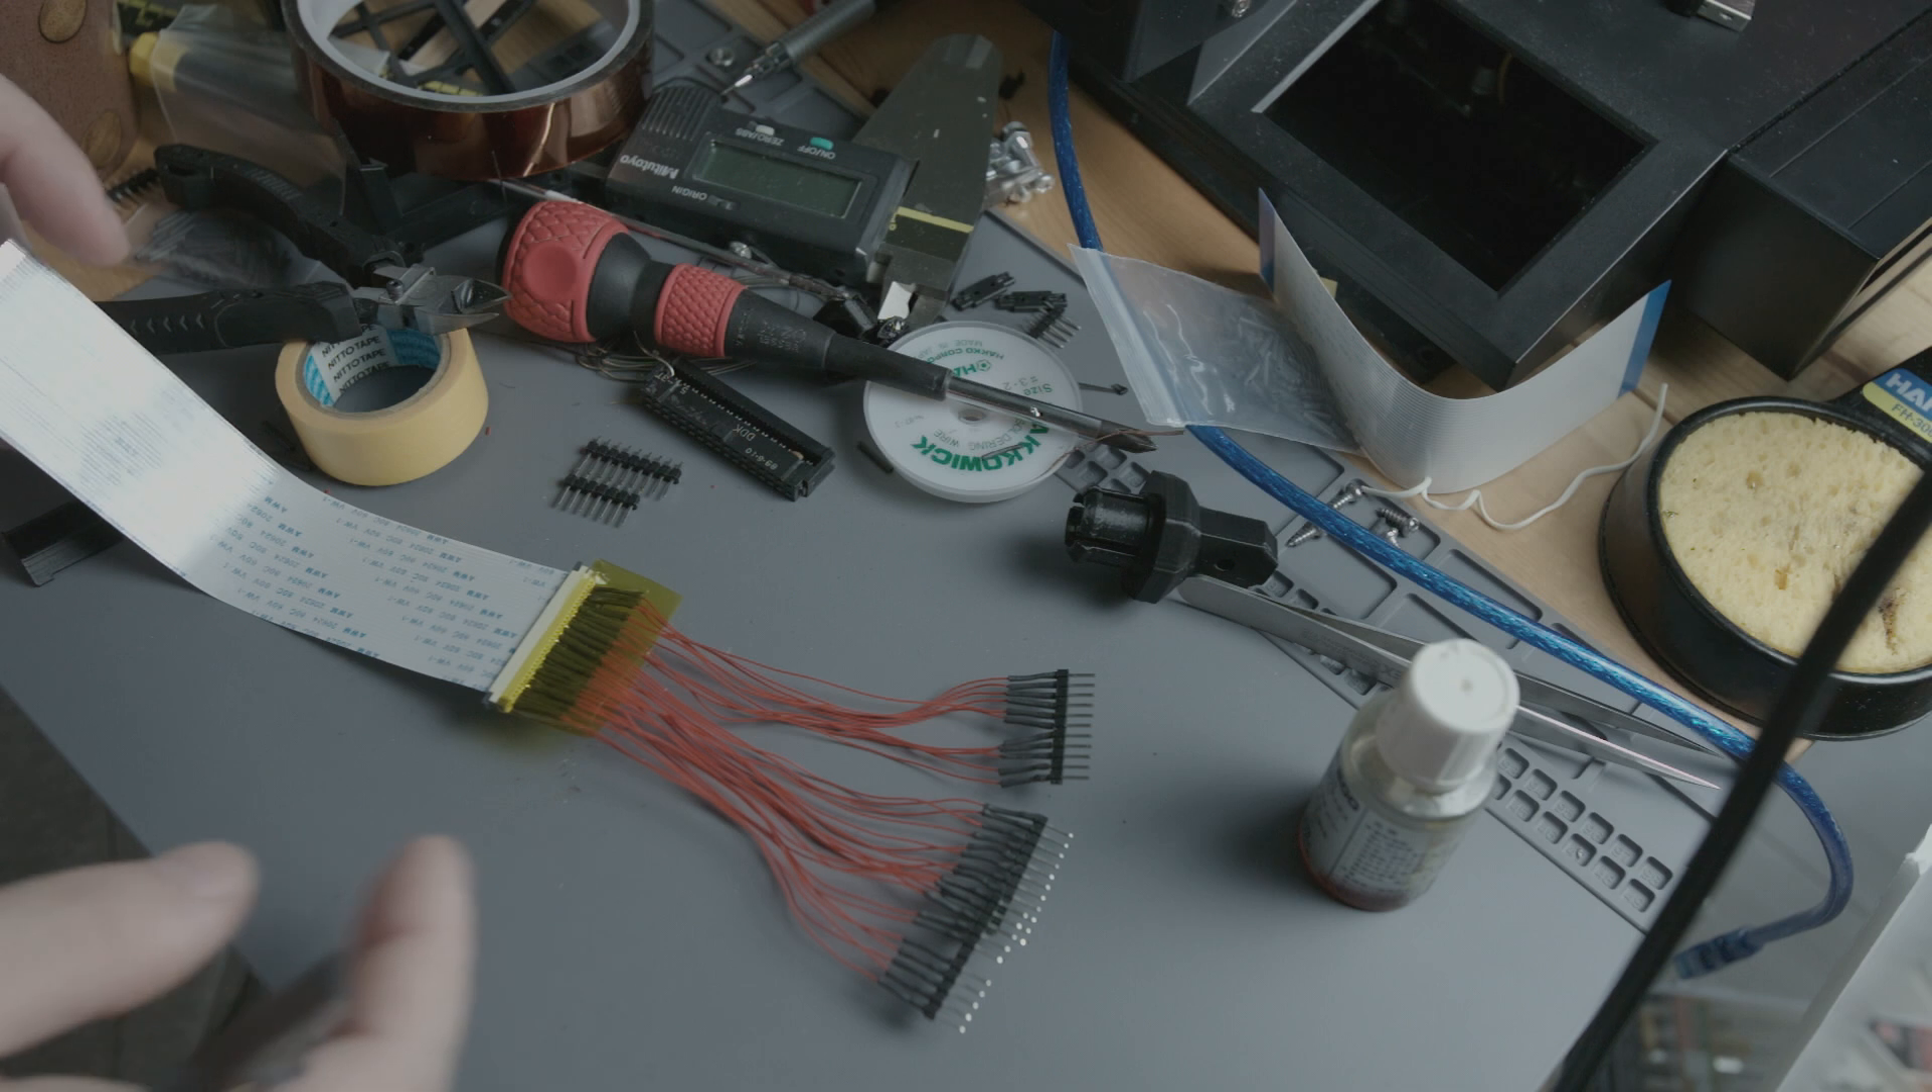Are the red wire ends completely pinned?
Yes.